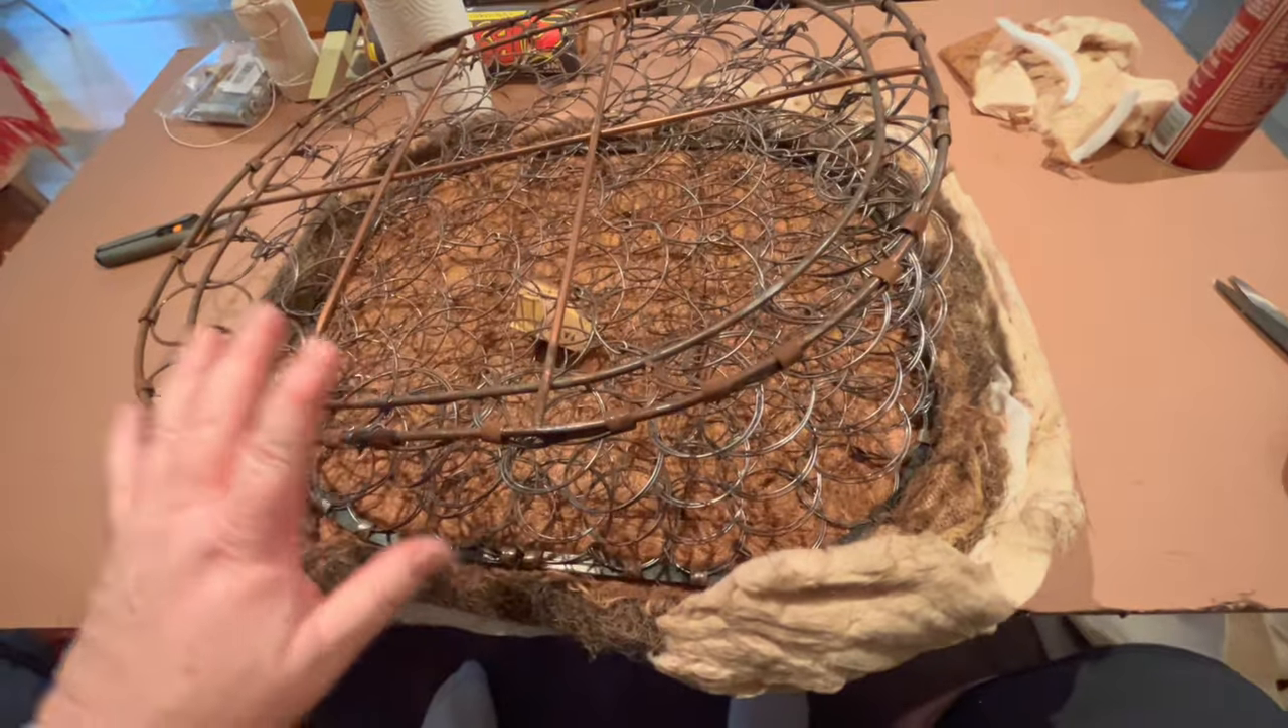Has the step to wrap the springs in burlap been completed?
No.